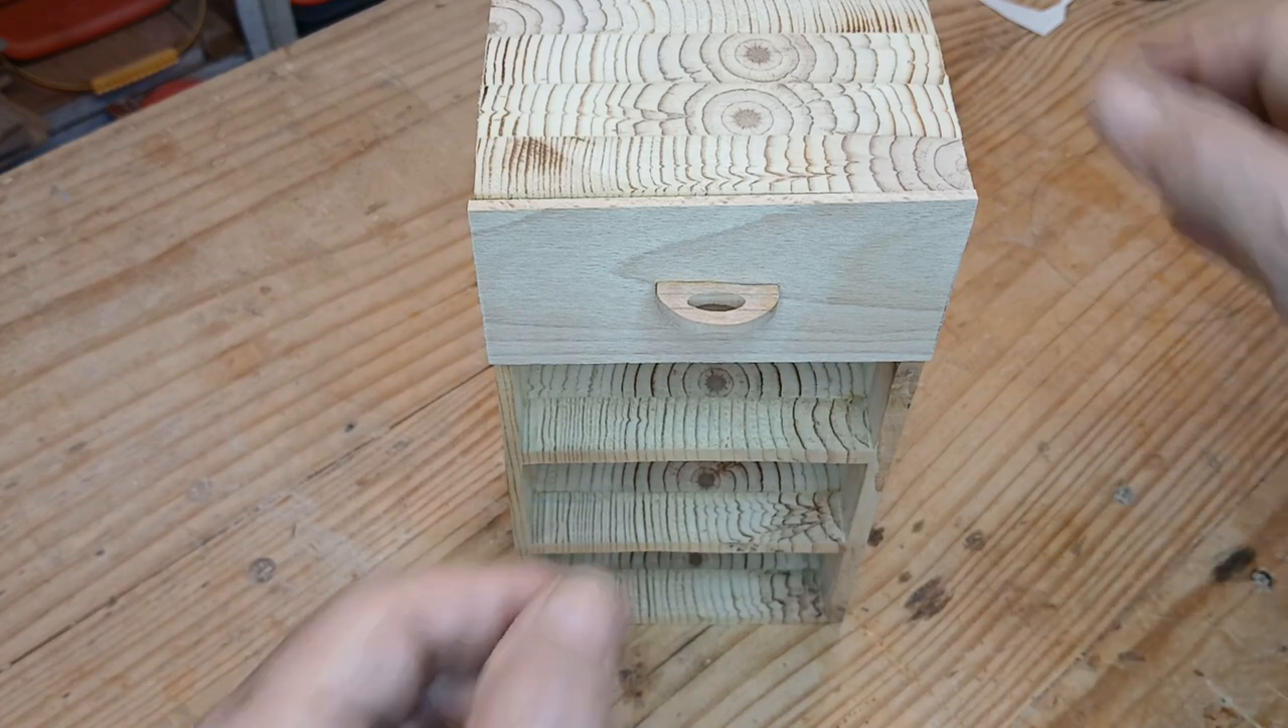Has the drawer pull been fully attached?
Yes.